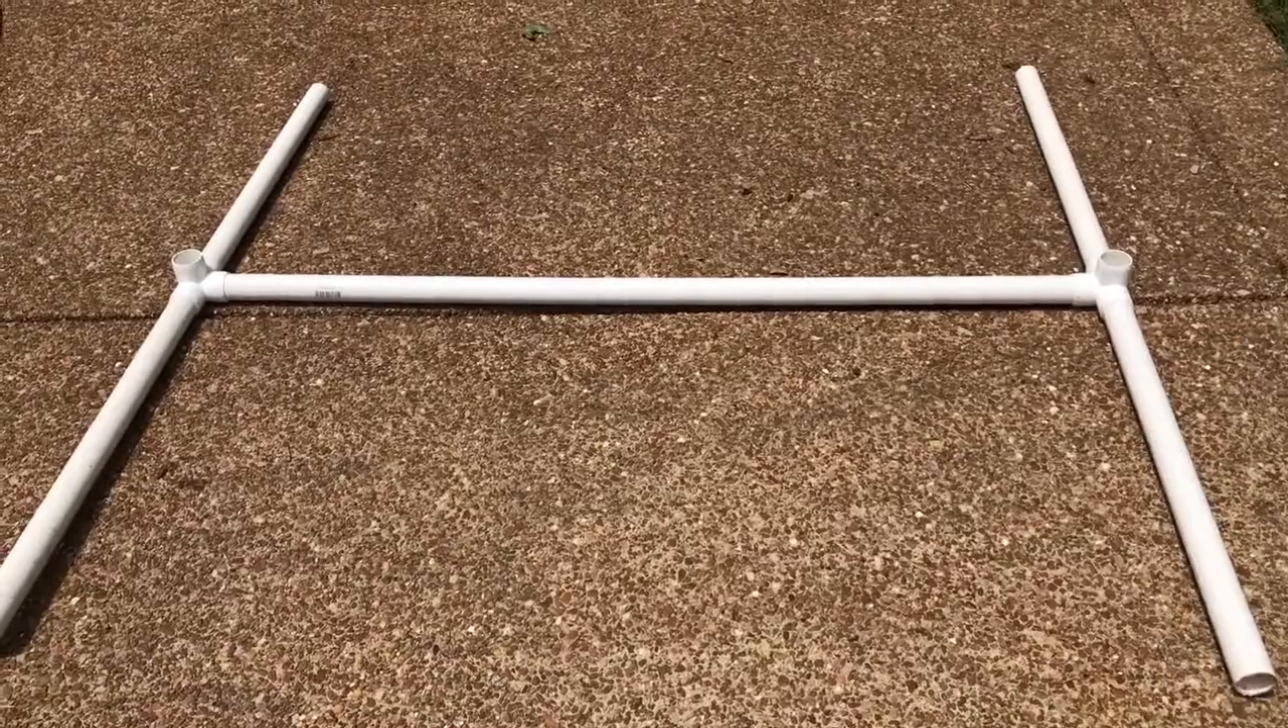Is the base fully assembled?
Yes.